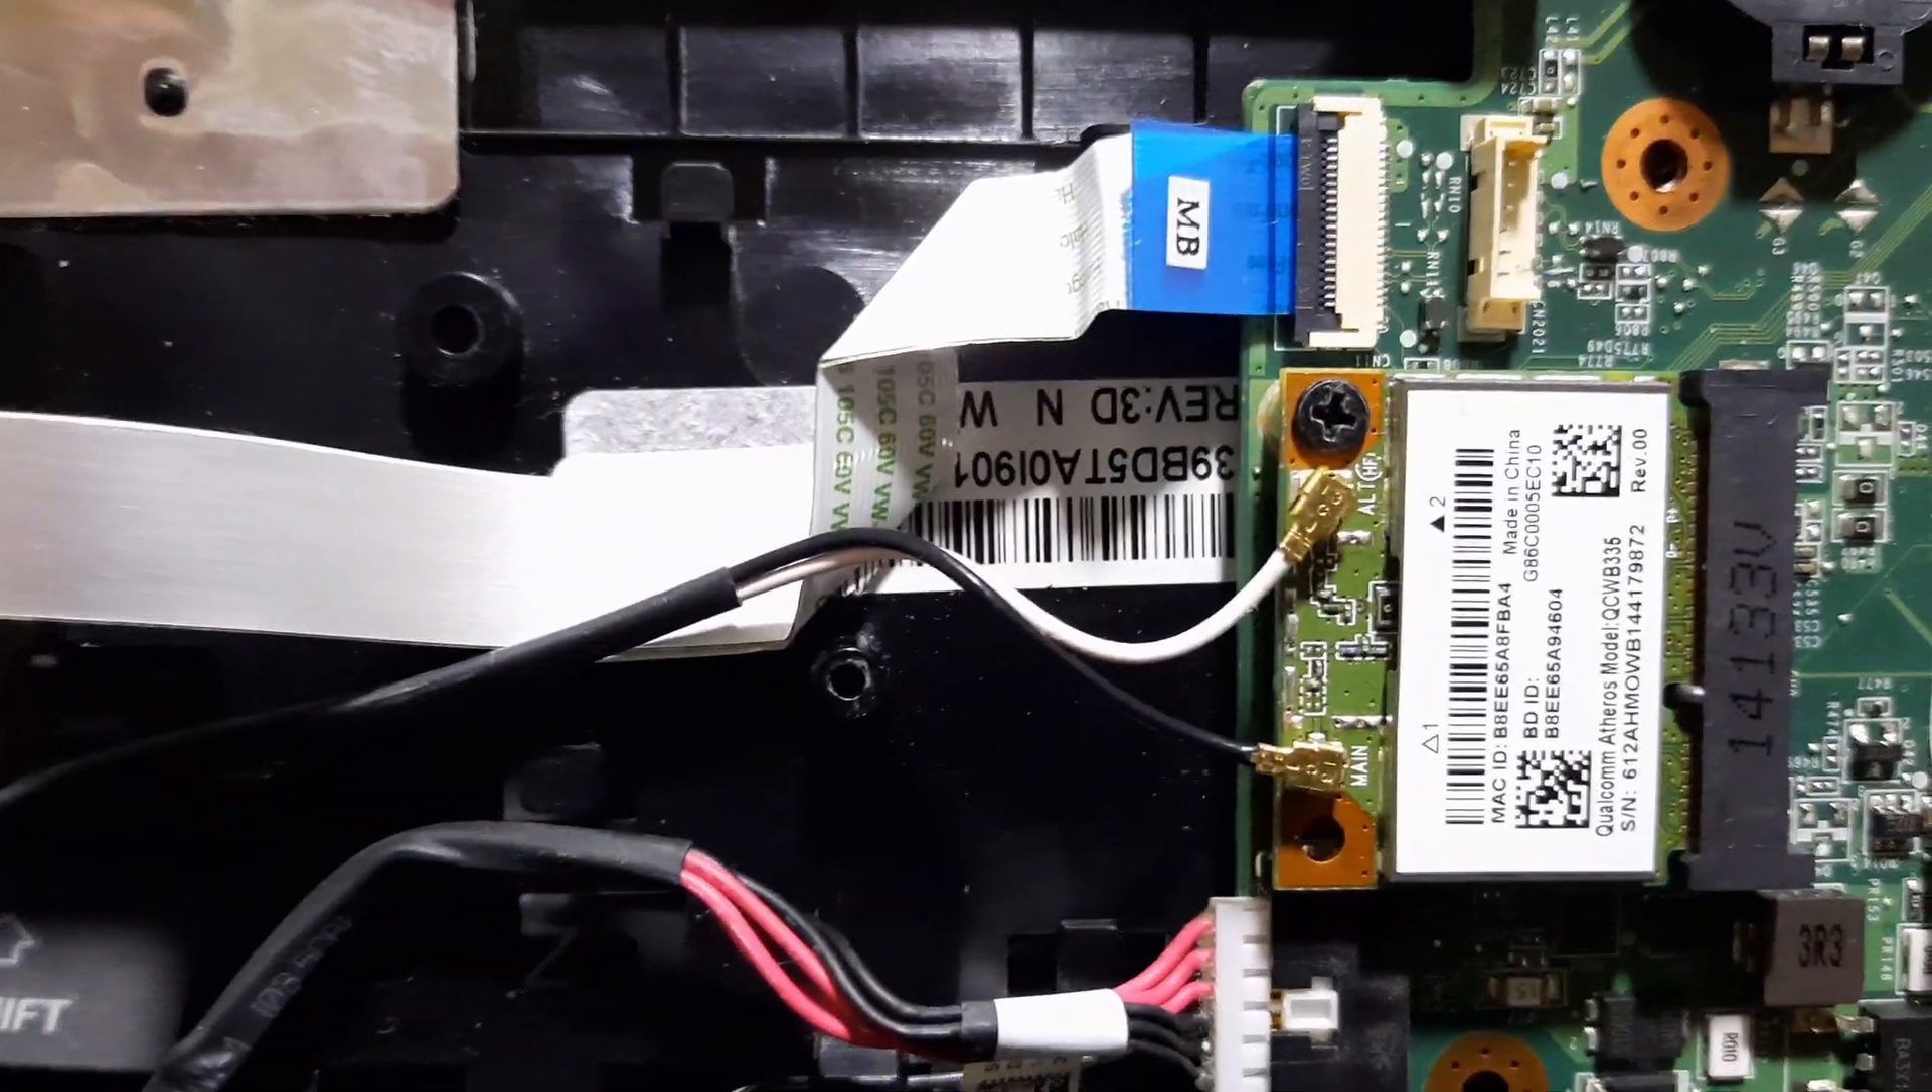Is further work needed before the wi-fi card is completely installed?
No.